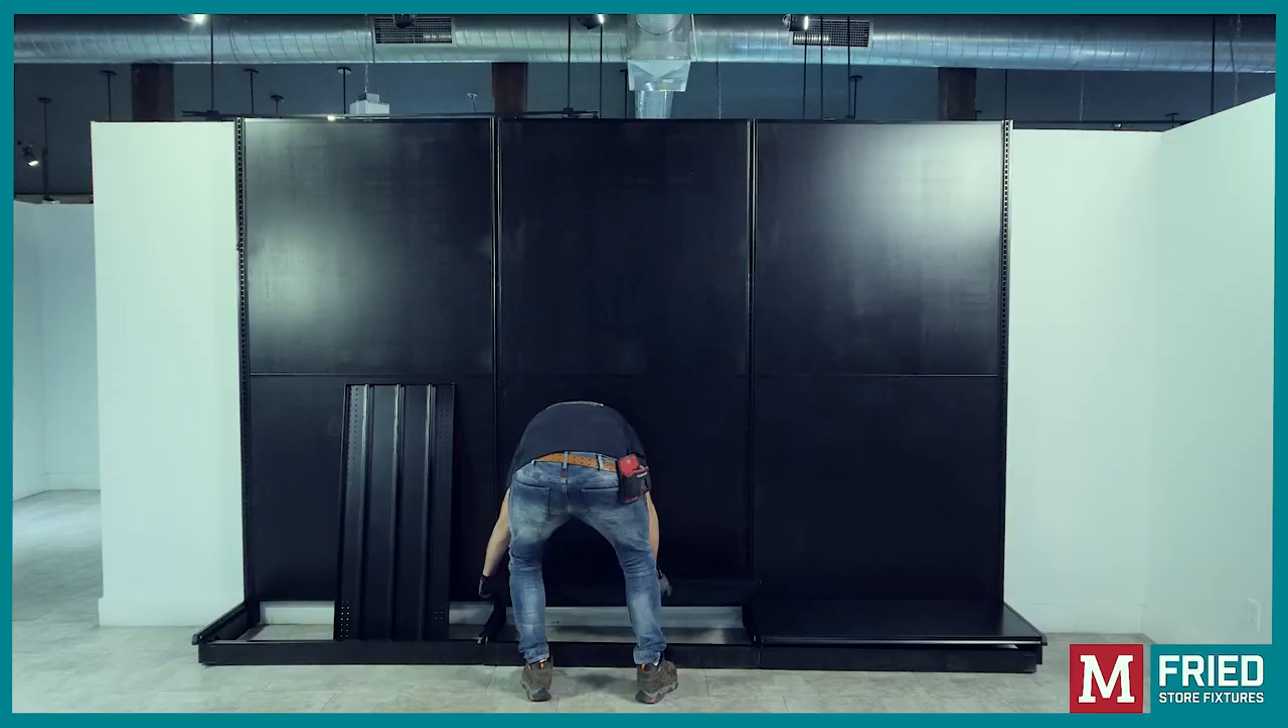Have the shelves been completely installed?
No.